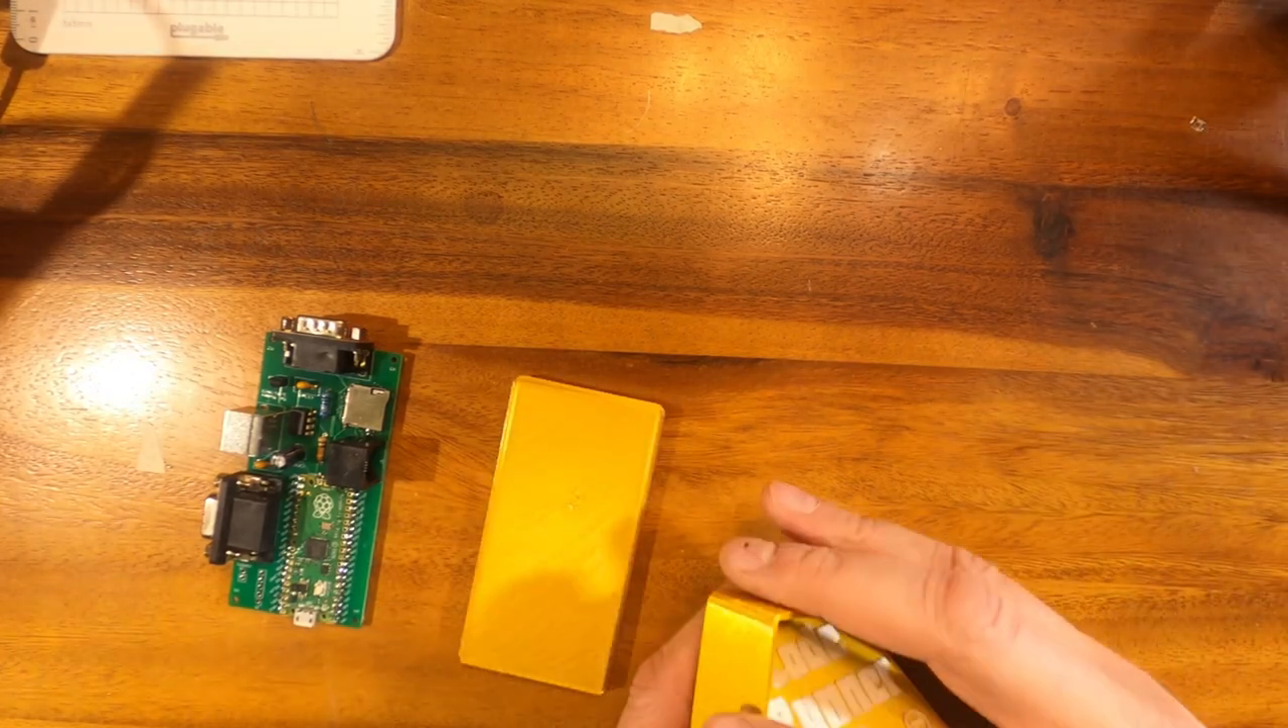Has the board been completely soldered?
Yes.